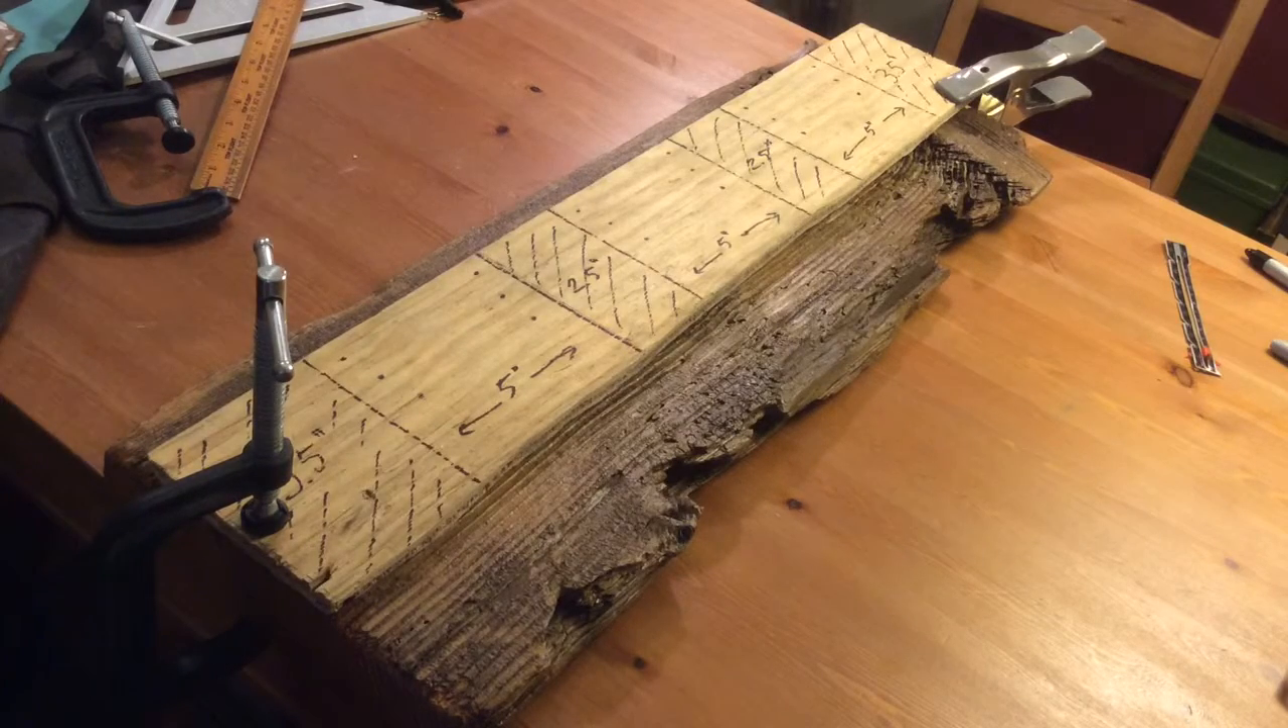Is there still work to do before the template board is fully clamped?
No.